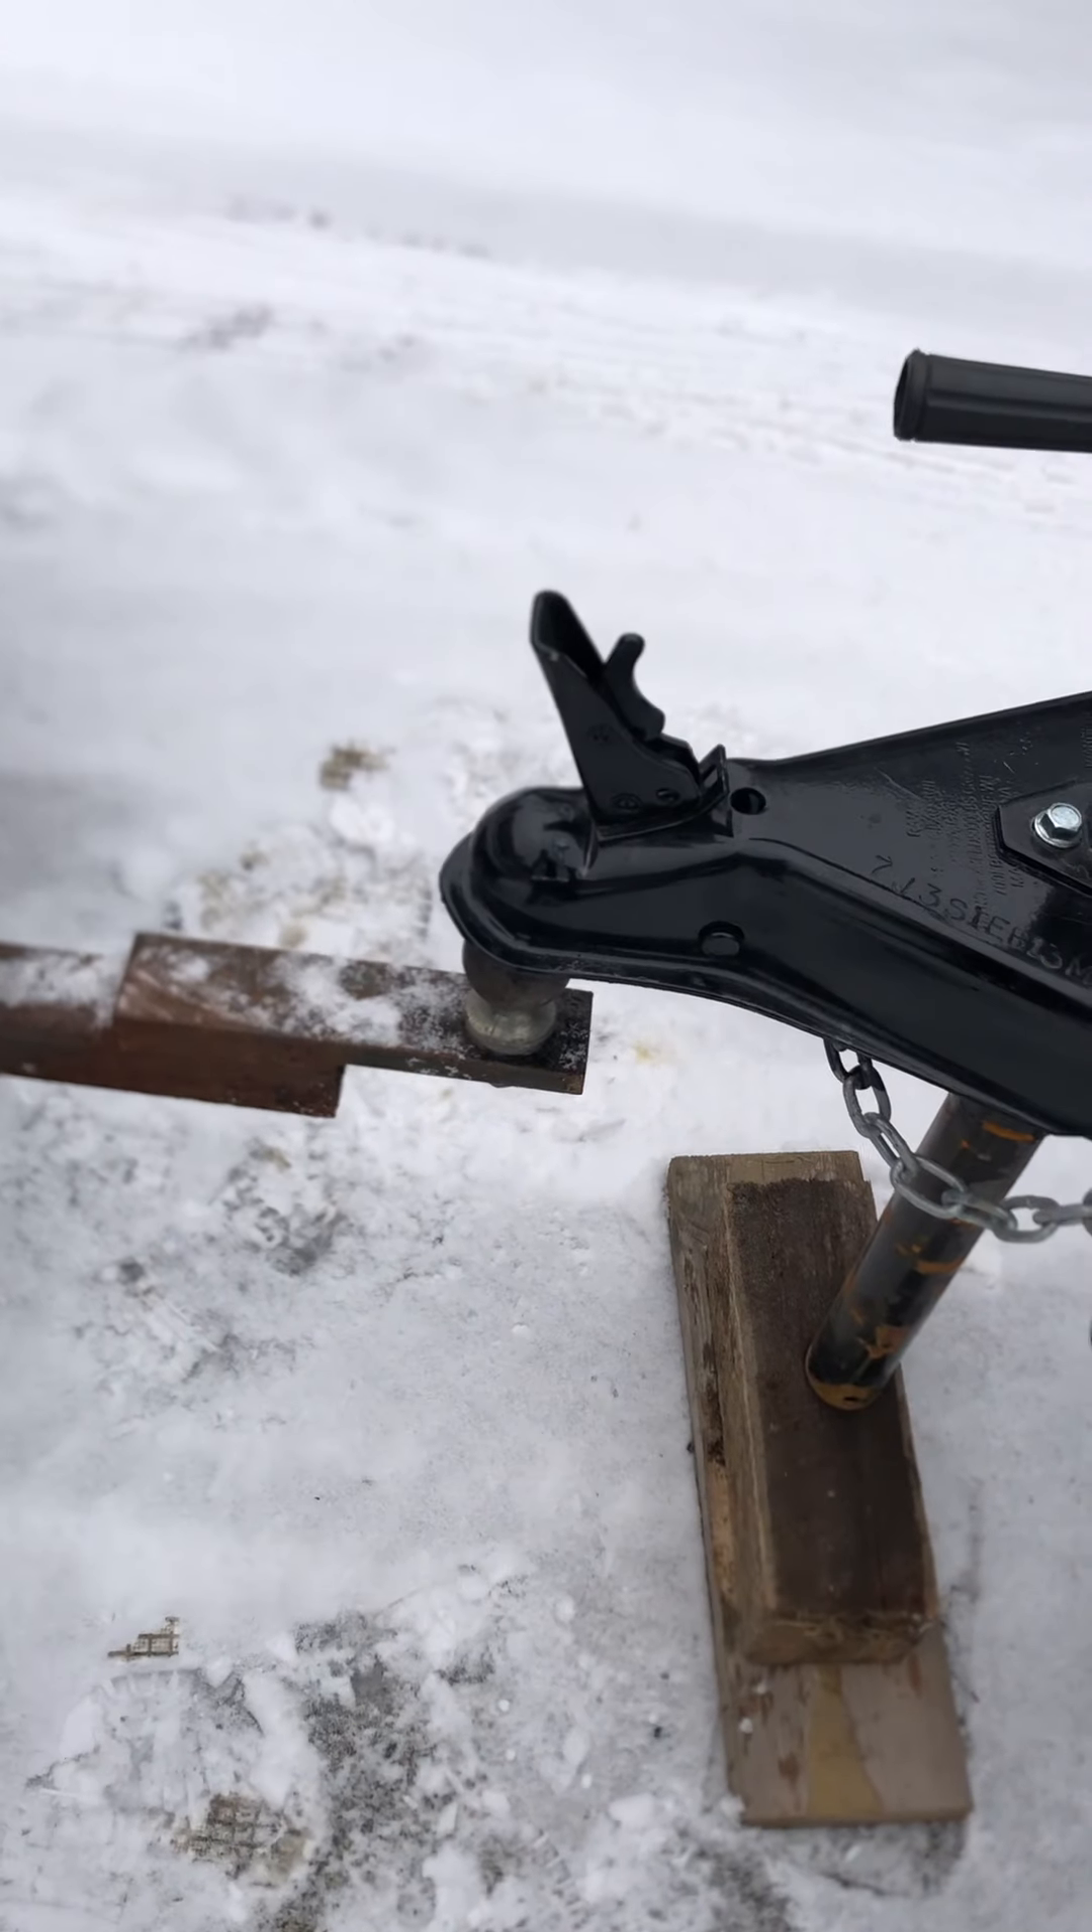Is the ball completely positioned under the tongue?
Yes.